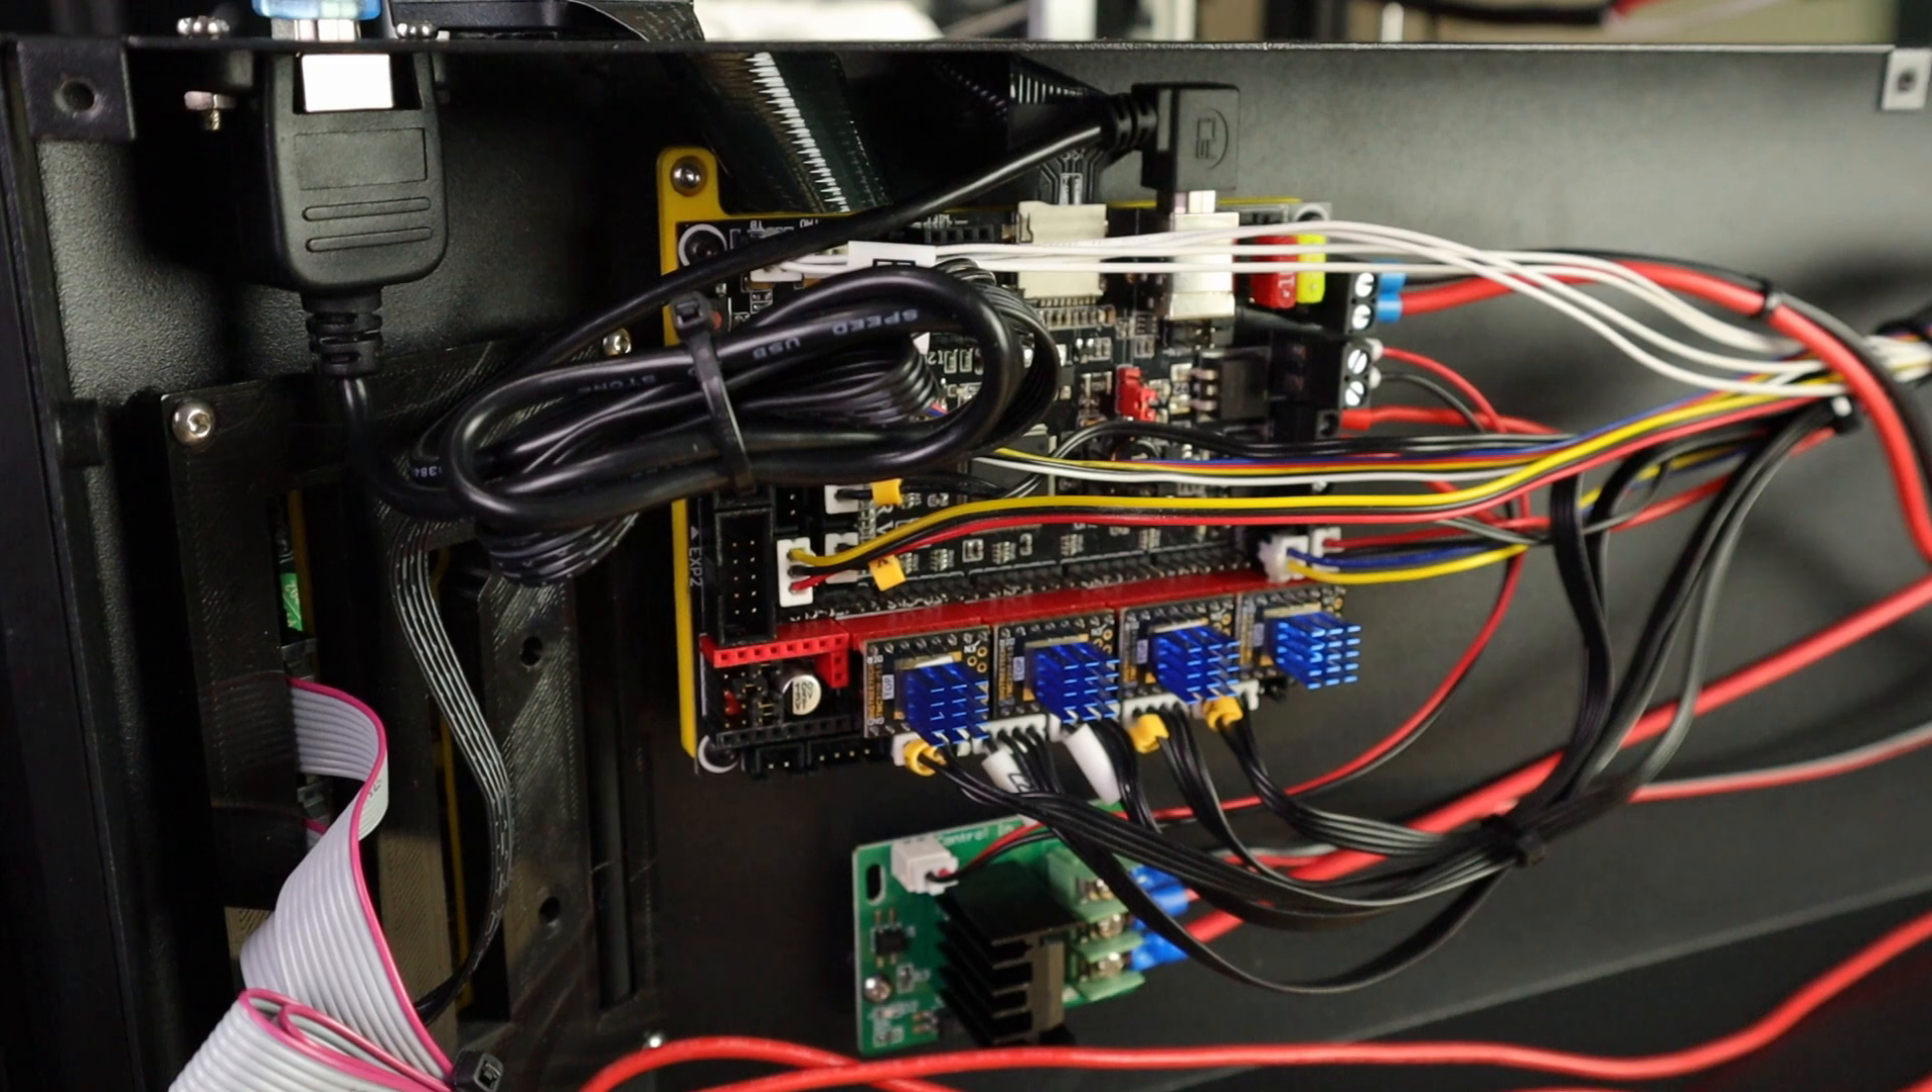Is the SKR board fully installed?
Yes.